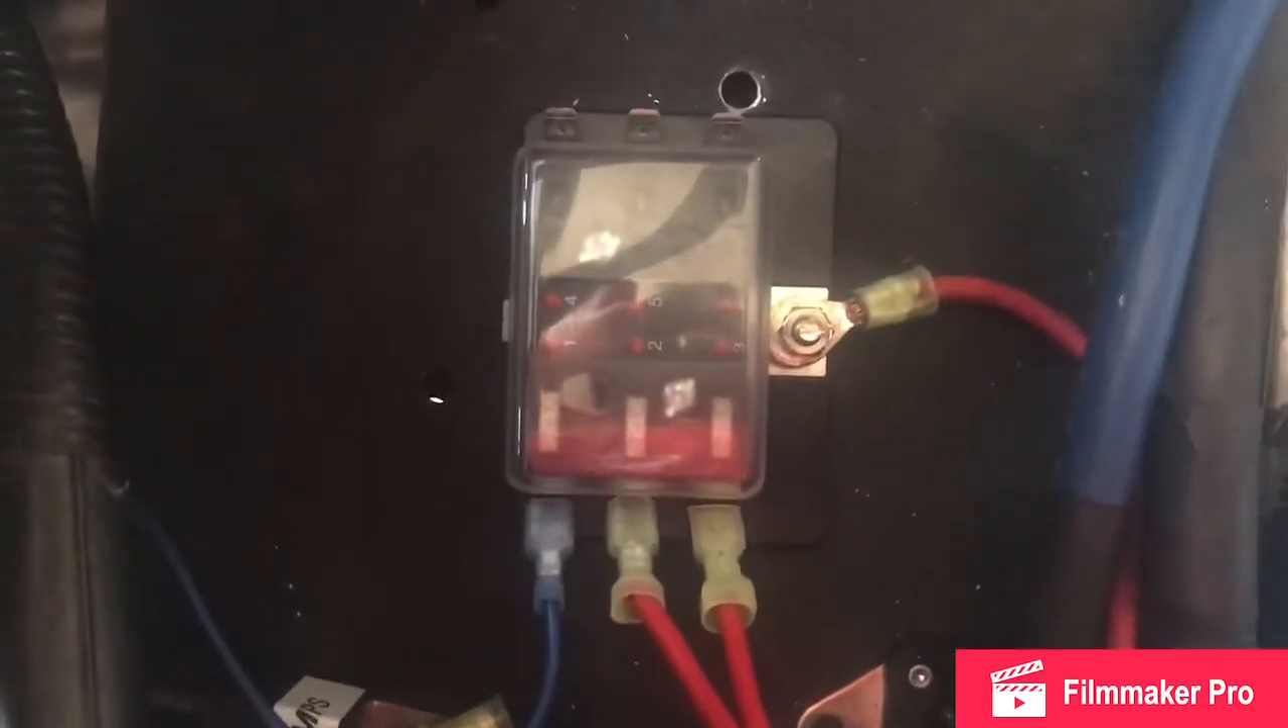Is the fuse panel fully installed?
Yes.